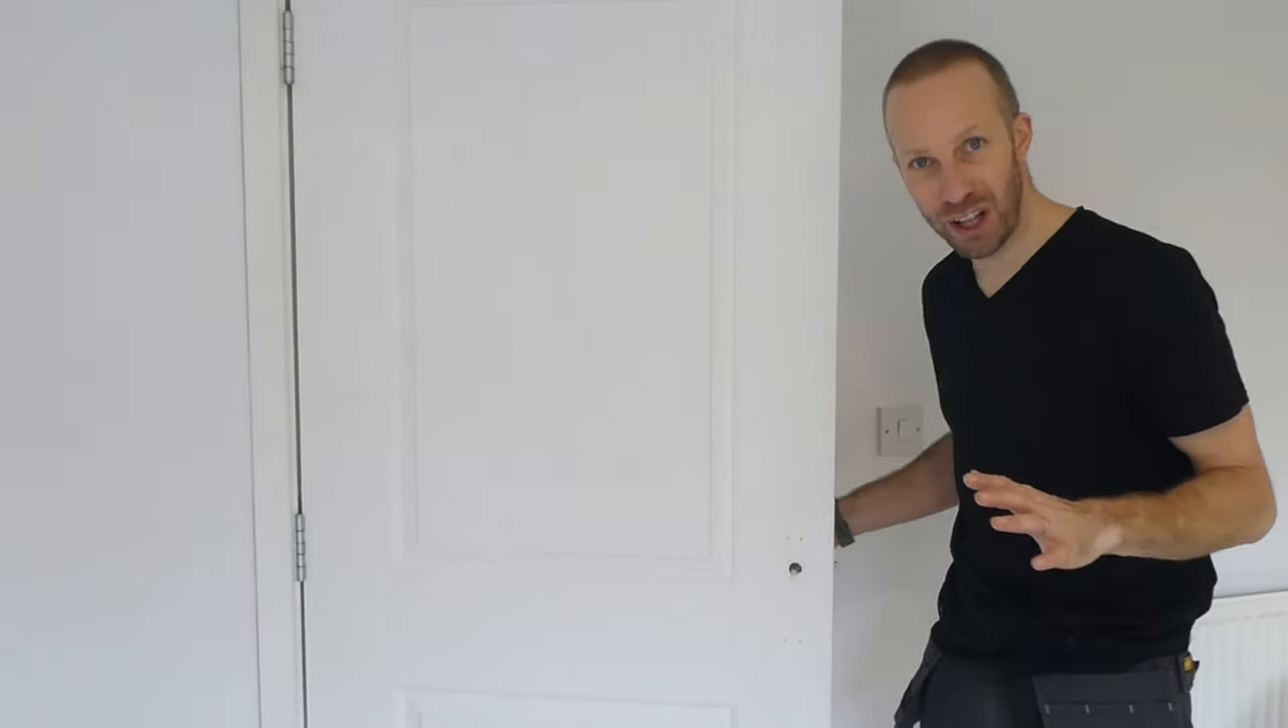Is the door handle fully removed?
Yes.